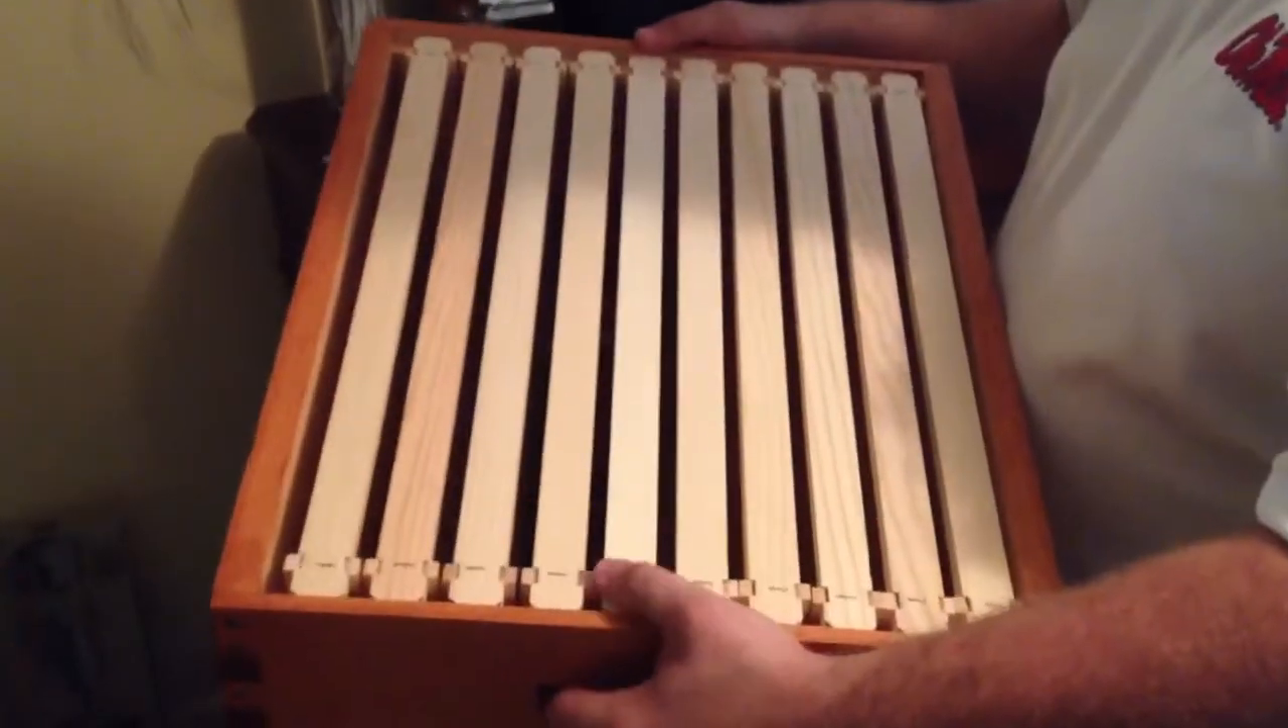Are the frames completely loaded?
Yes.